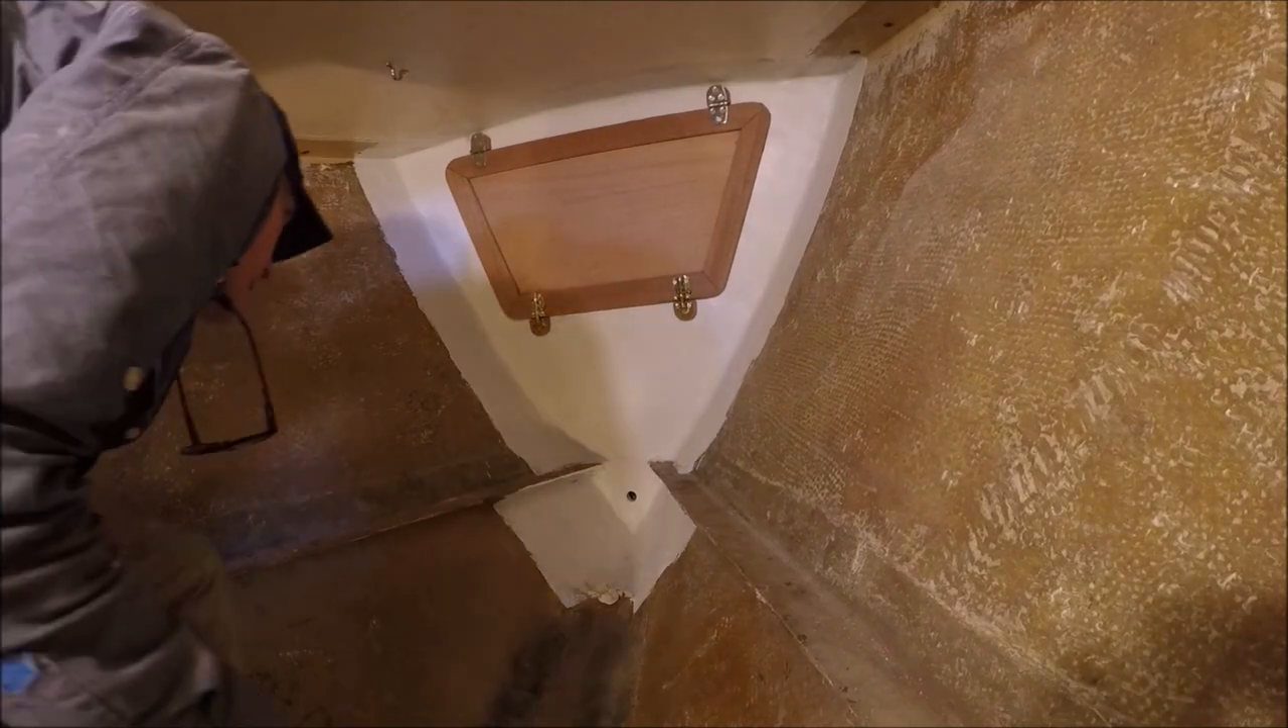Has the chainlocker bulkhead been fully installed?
Yes.